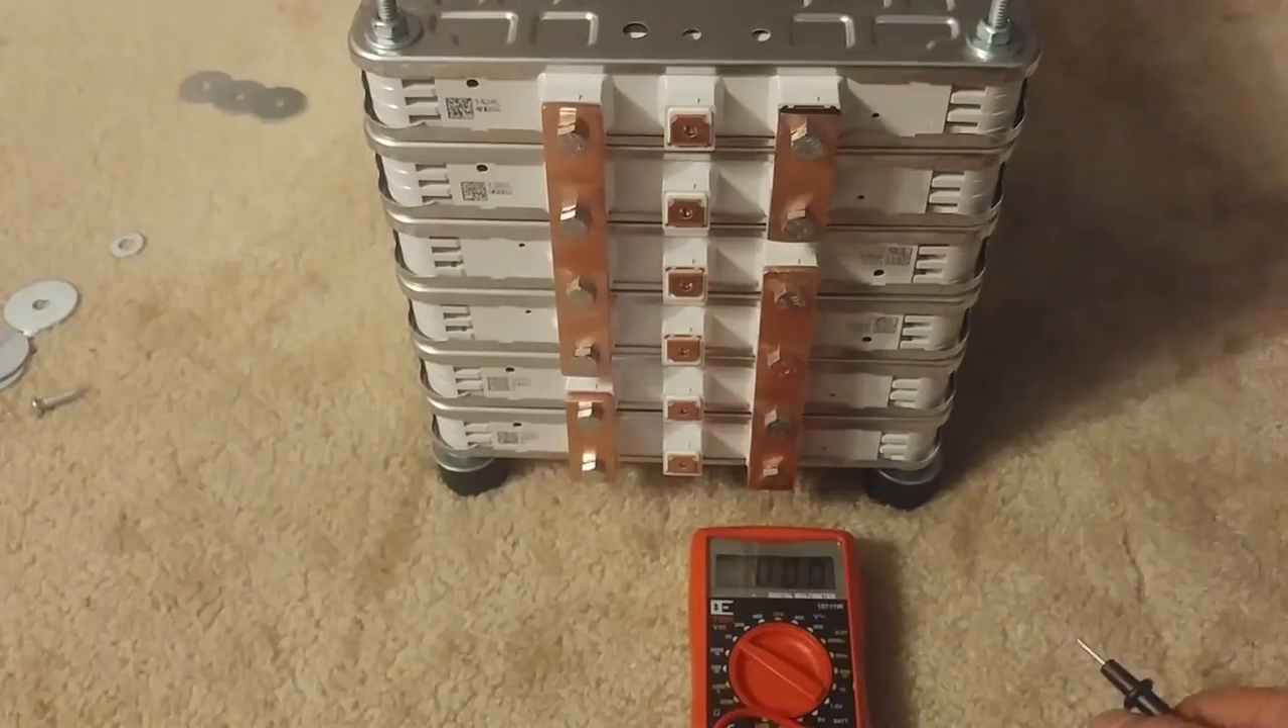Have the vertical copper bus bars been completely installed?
Yes.